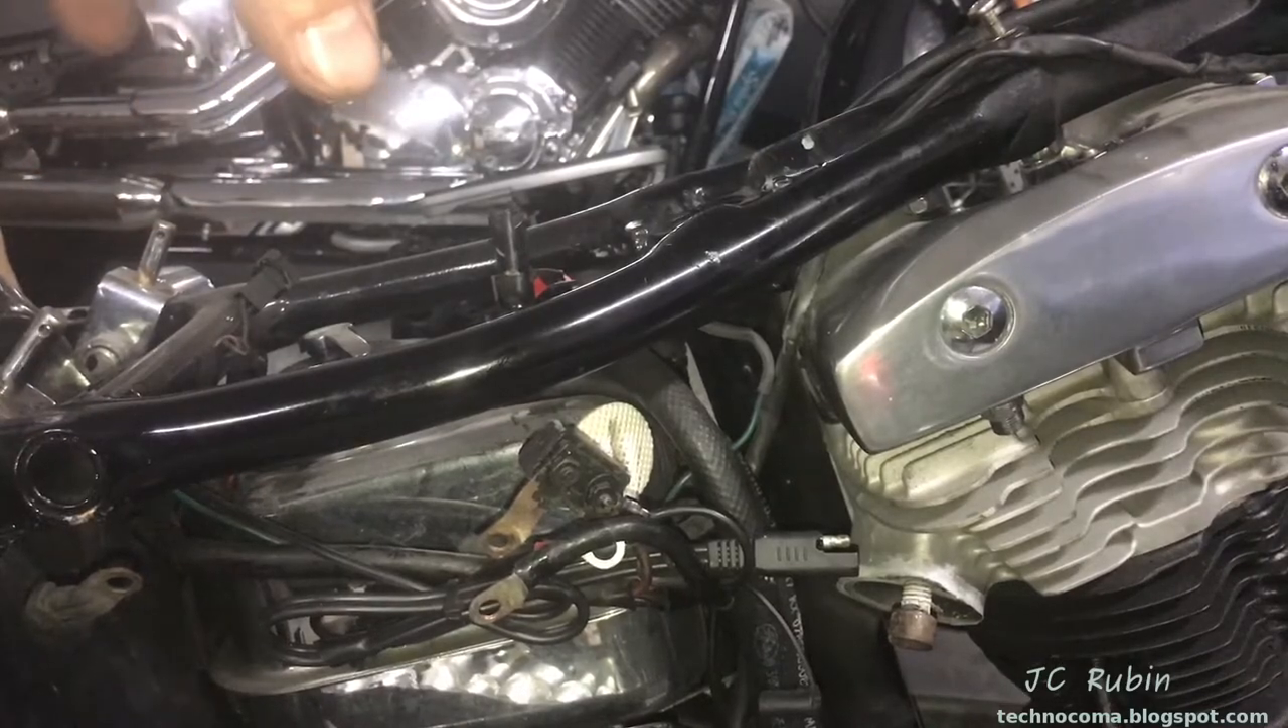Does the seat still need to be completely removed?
No.